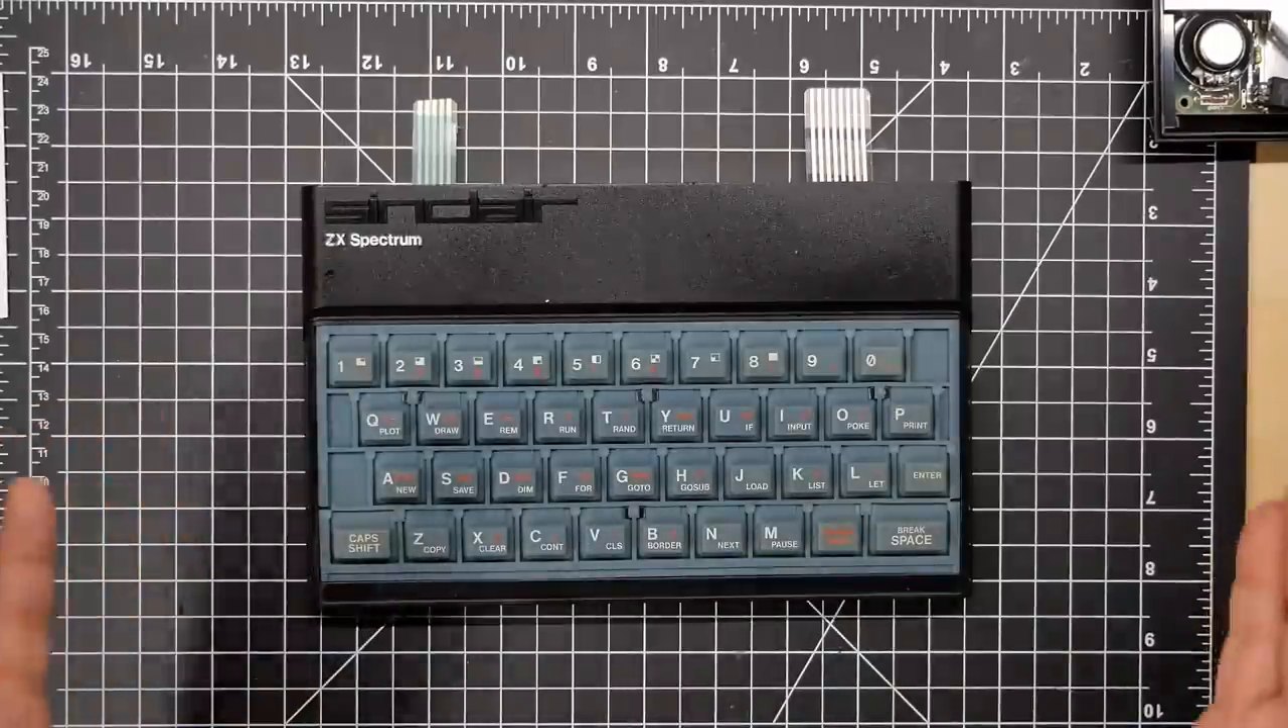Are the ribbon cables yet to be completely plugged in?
Yes.